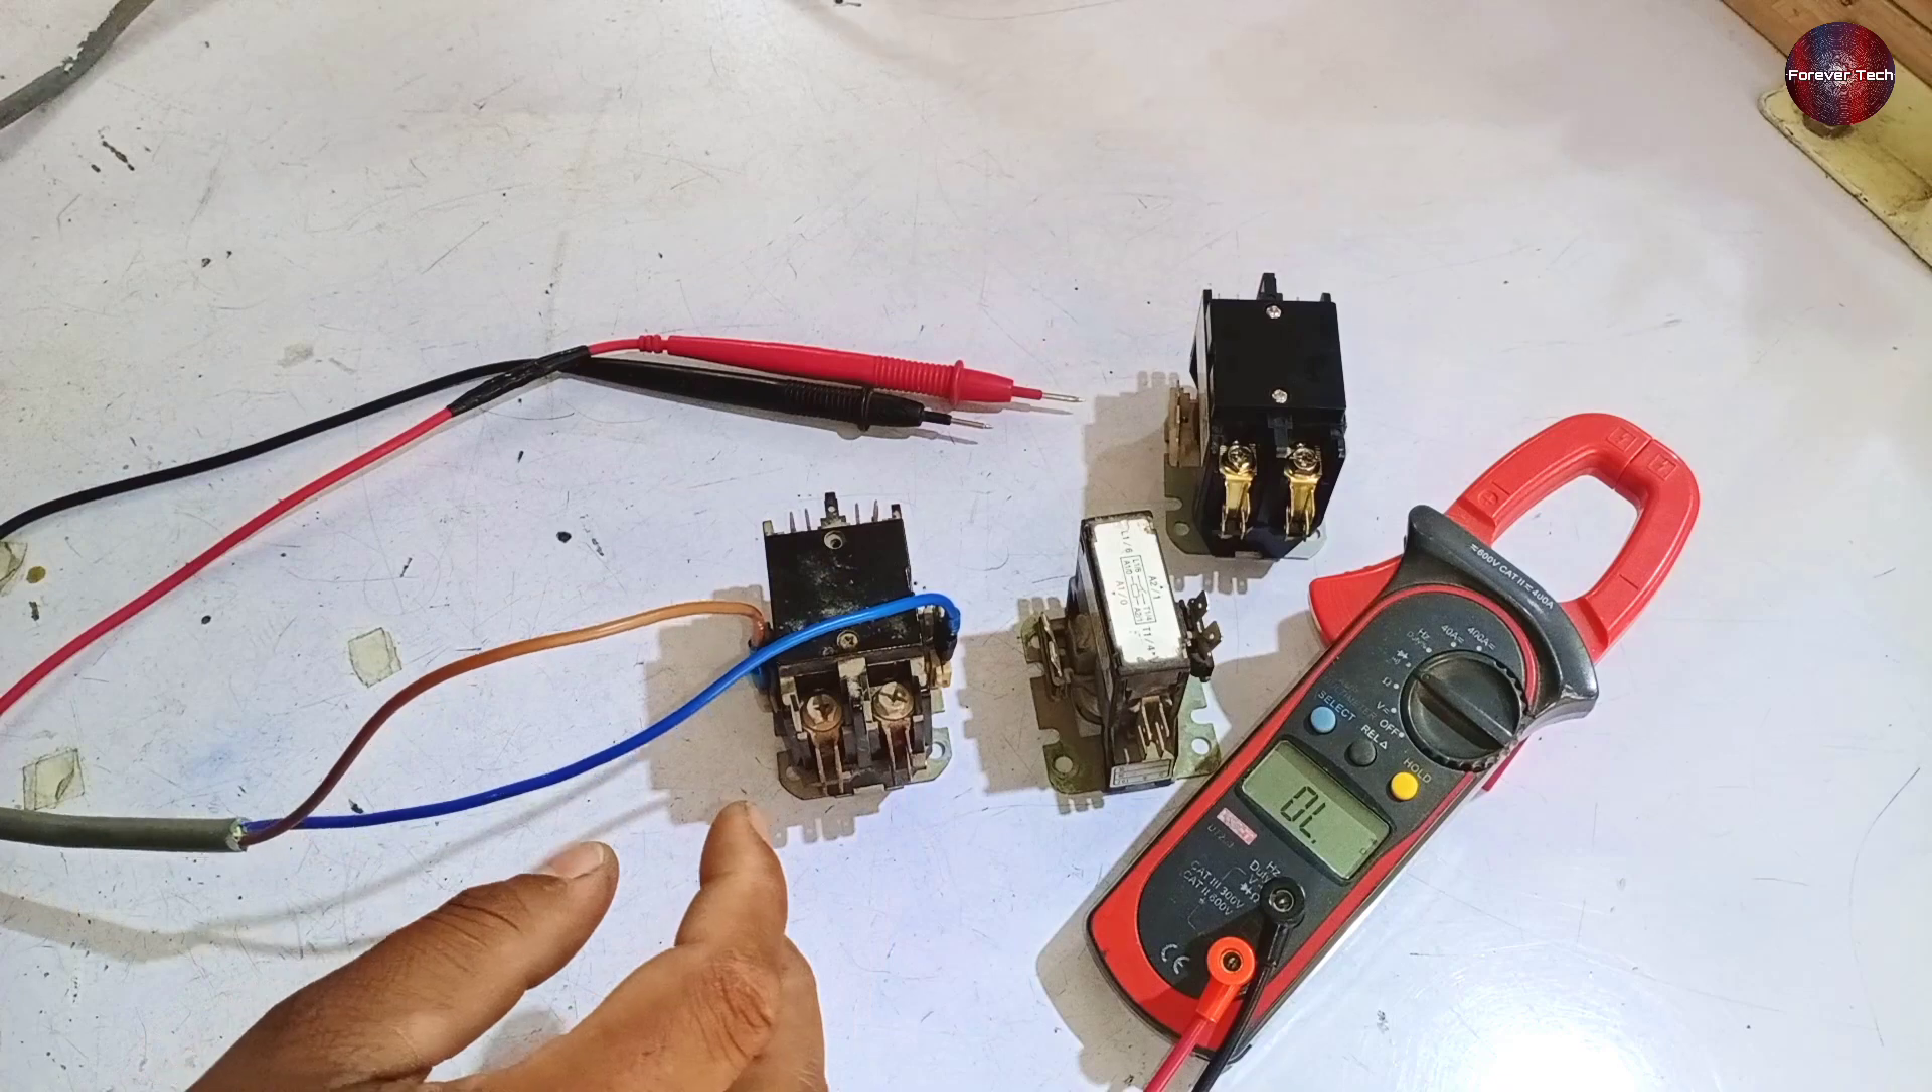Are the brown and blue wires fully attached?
Yes.